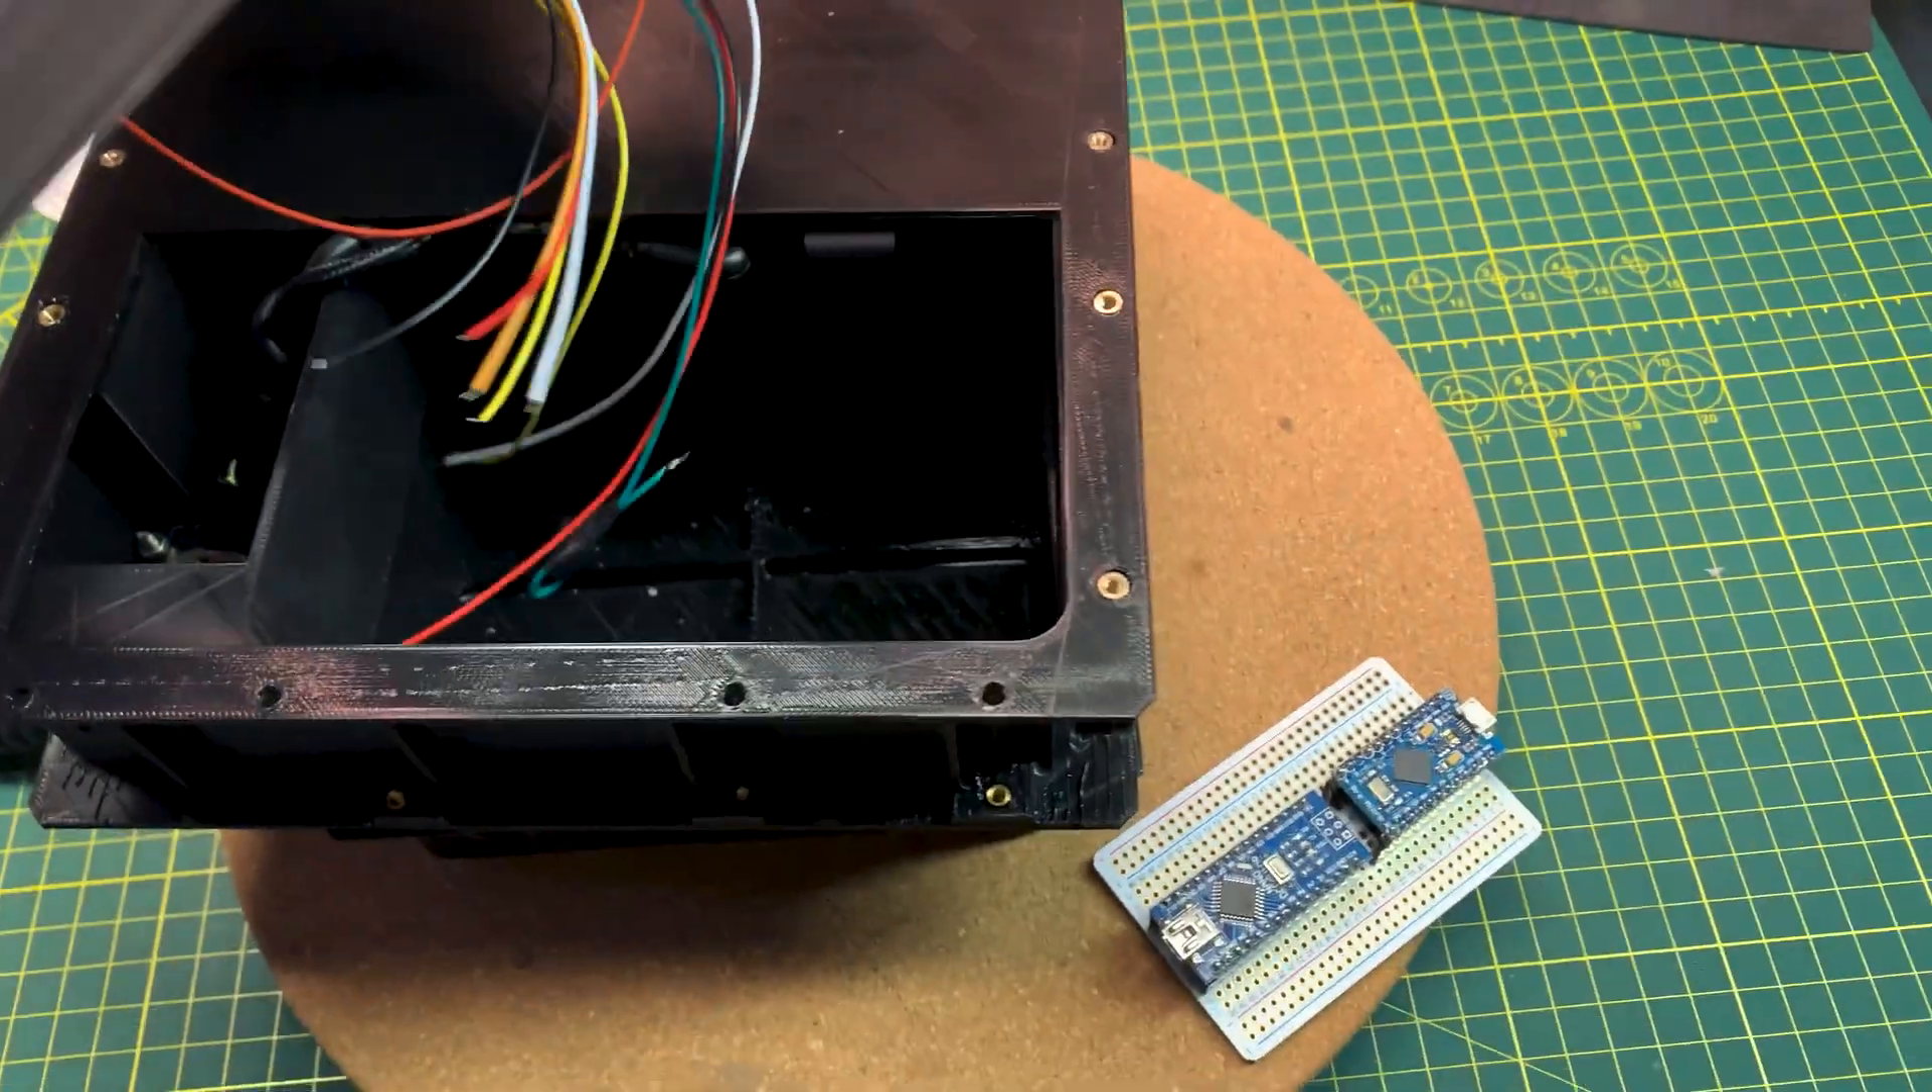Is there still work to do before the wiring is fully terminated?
Yes.